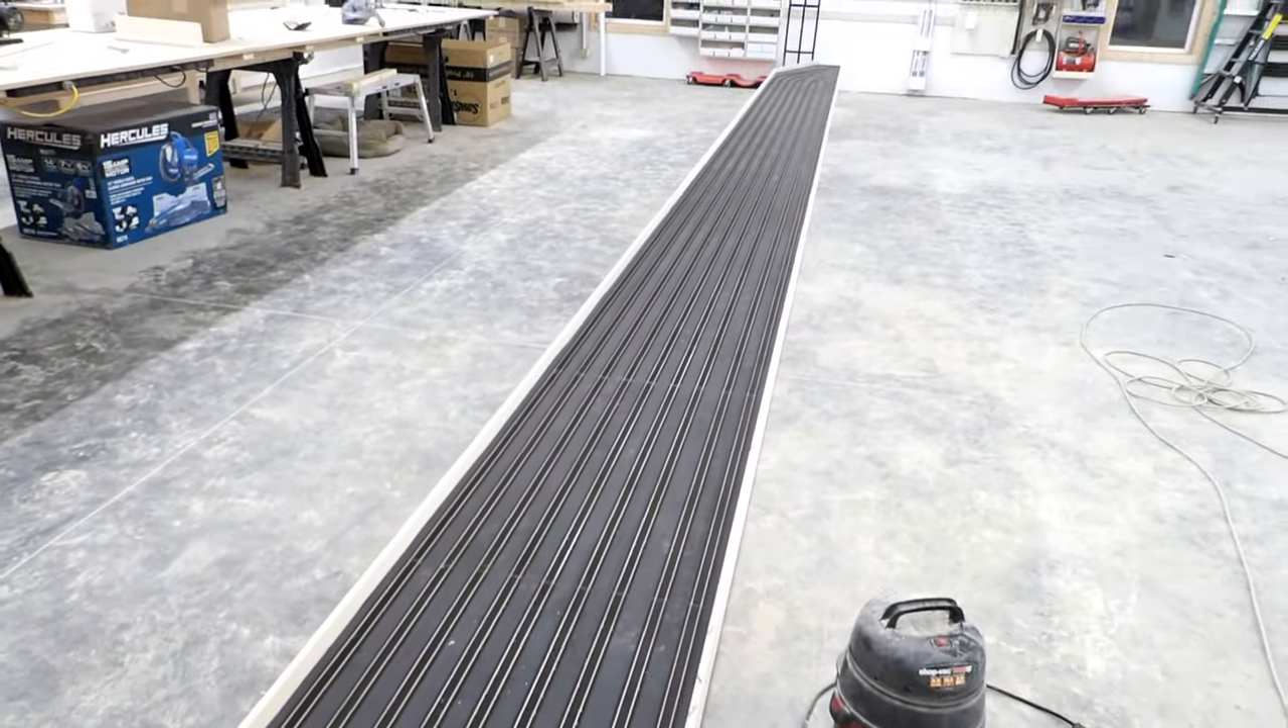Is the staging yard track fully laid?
Yes.